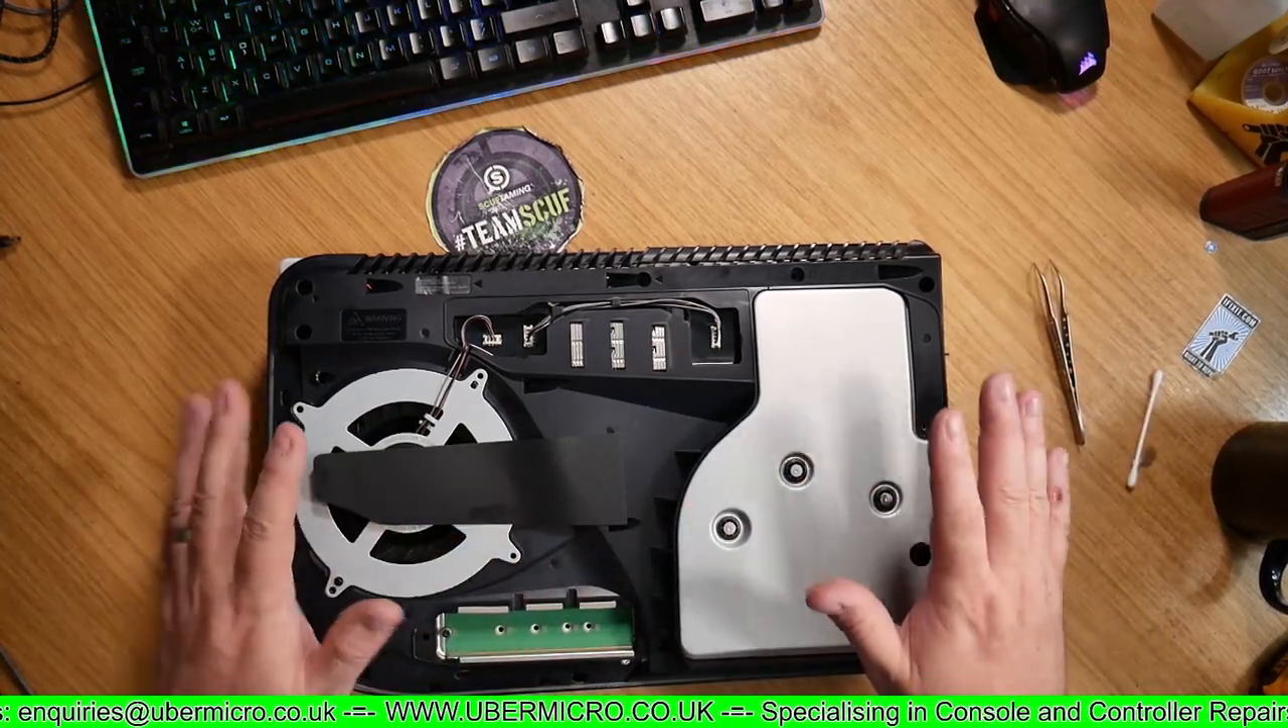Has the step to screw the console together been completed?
No.